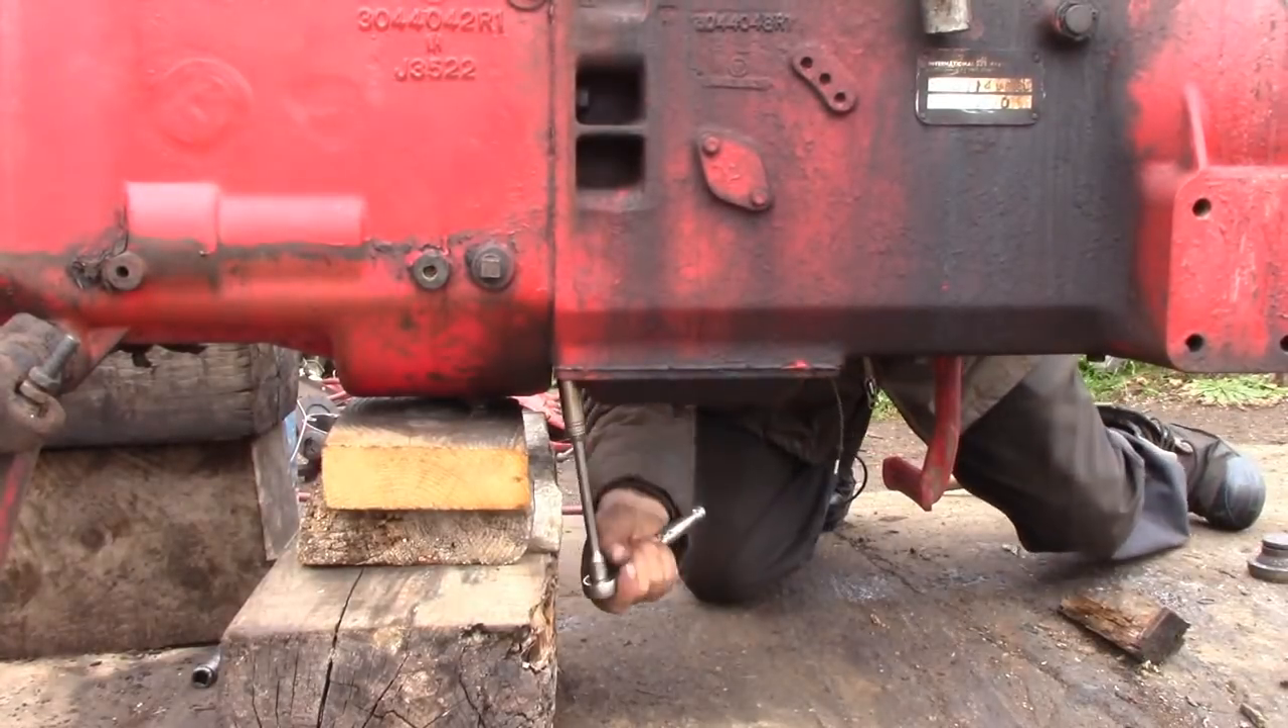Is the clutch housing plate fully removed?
No.